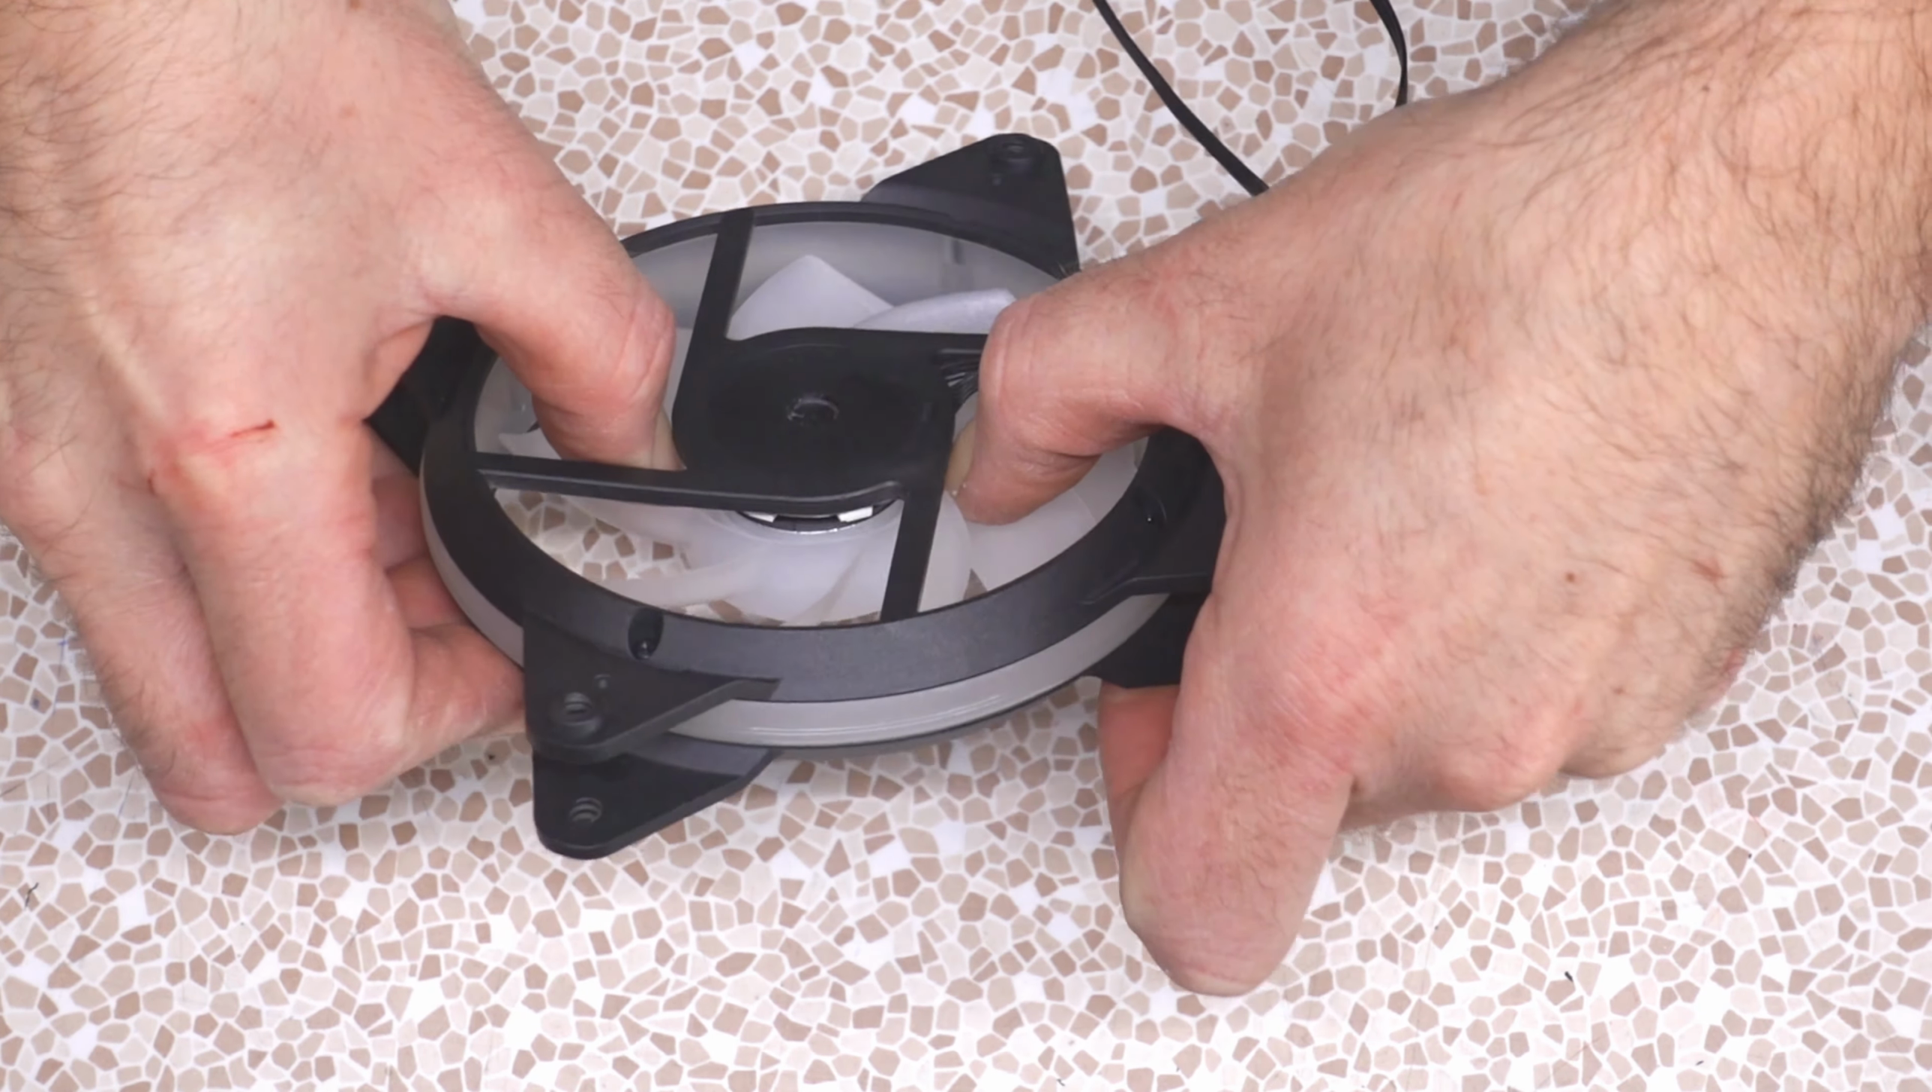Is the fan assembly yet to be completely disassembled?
Yes.